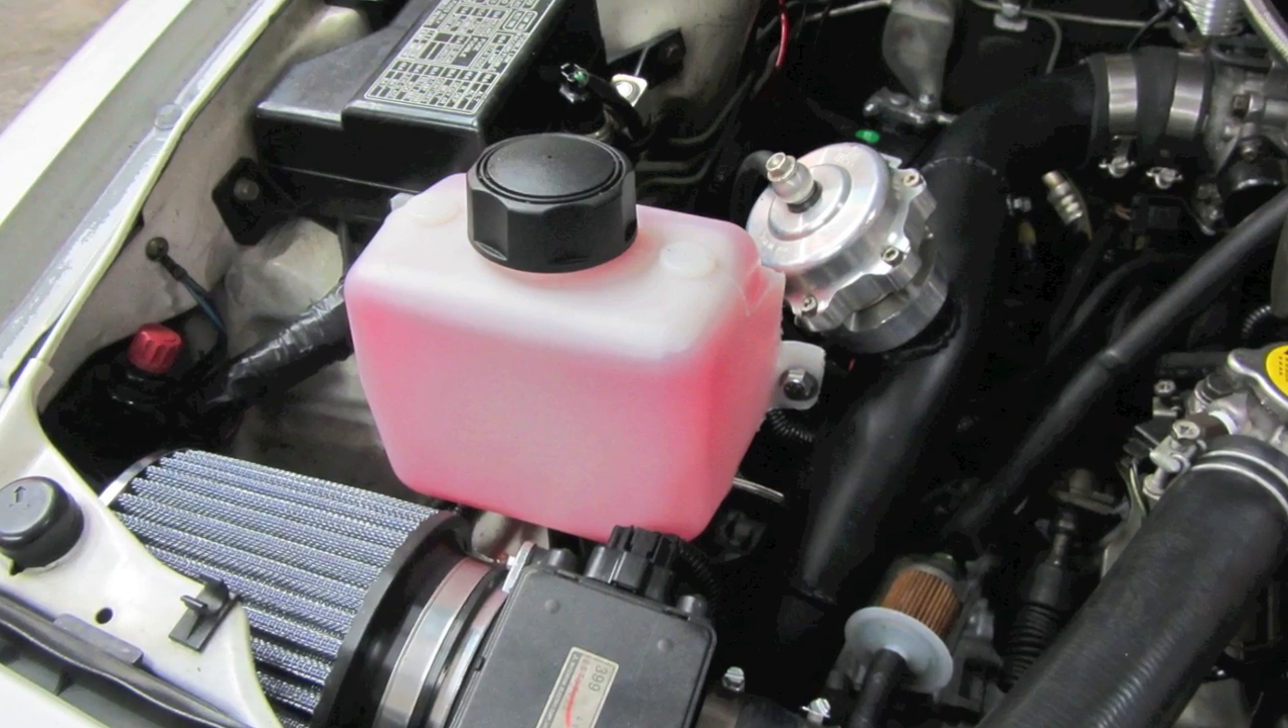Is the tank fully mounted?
Yes.